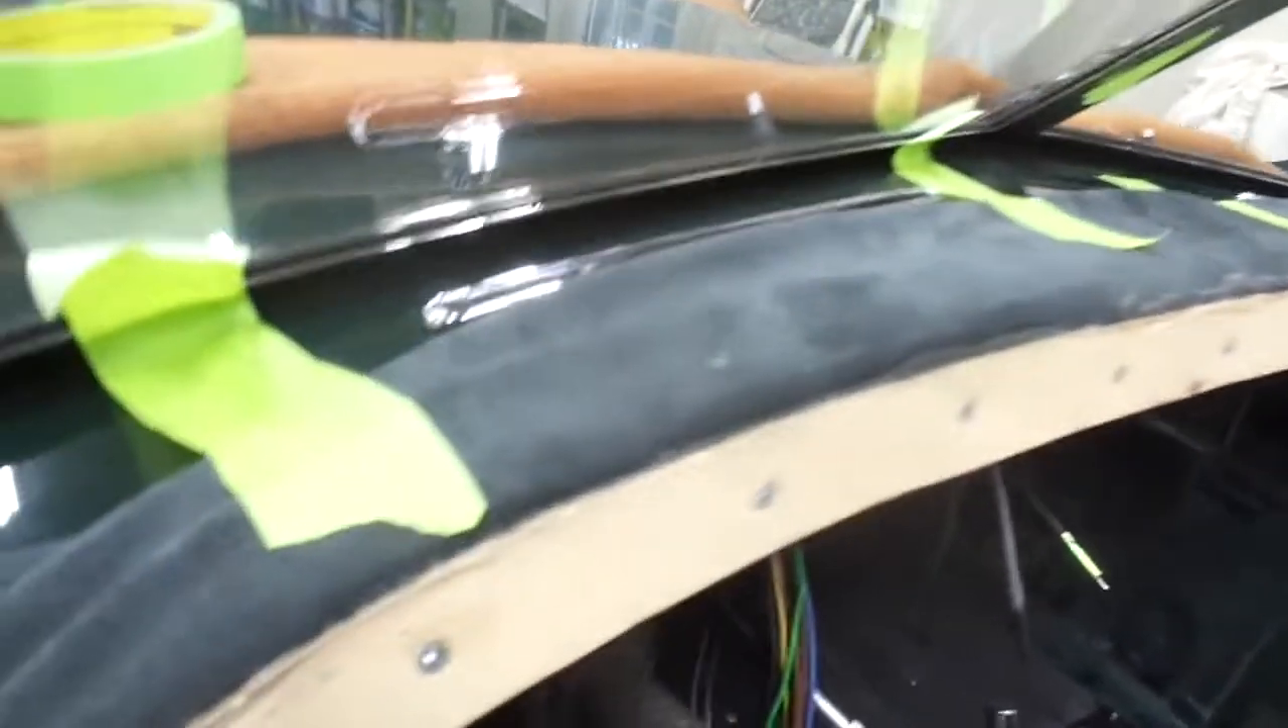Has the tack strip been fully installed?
Yes.